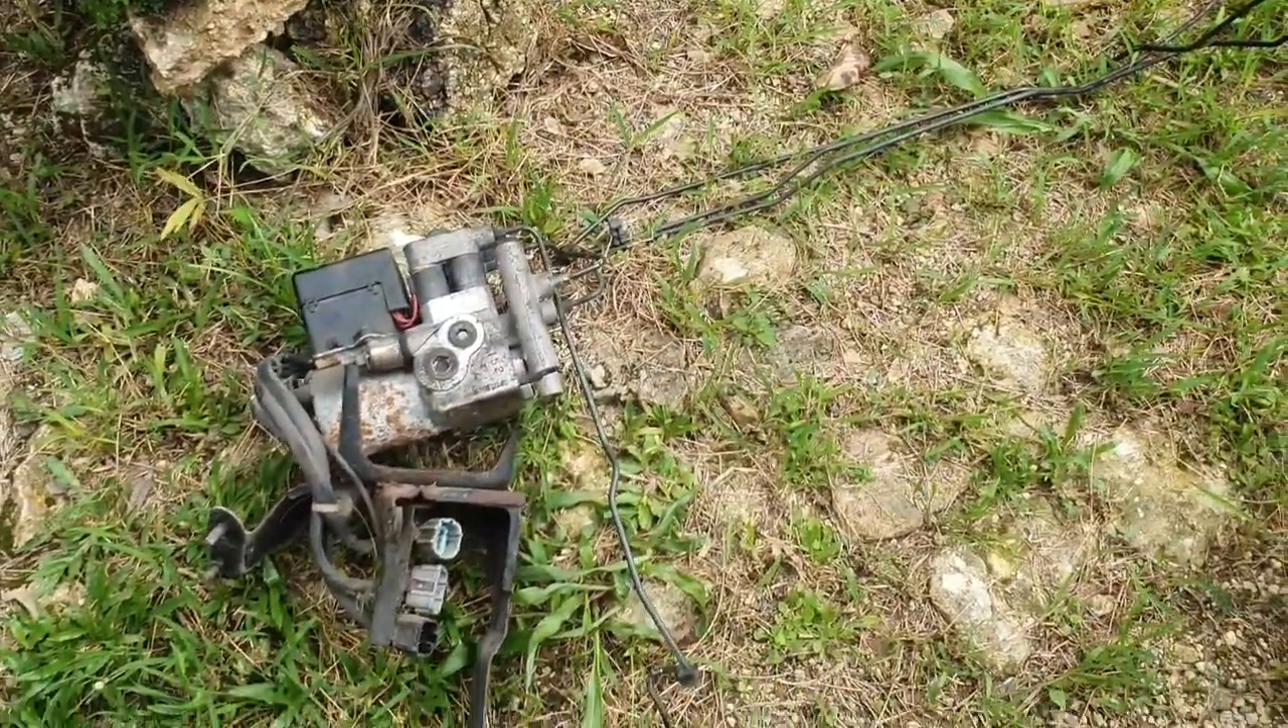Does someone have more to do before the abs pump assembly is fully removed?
No.